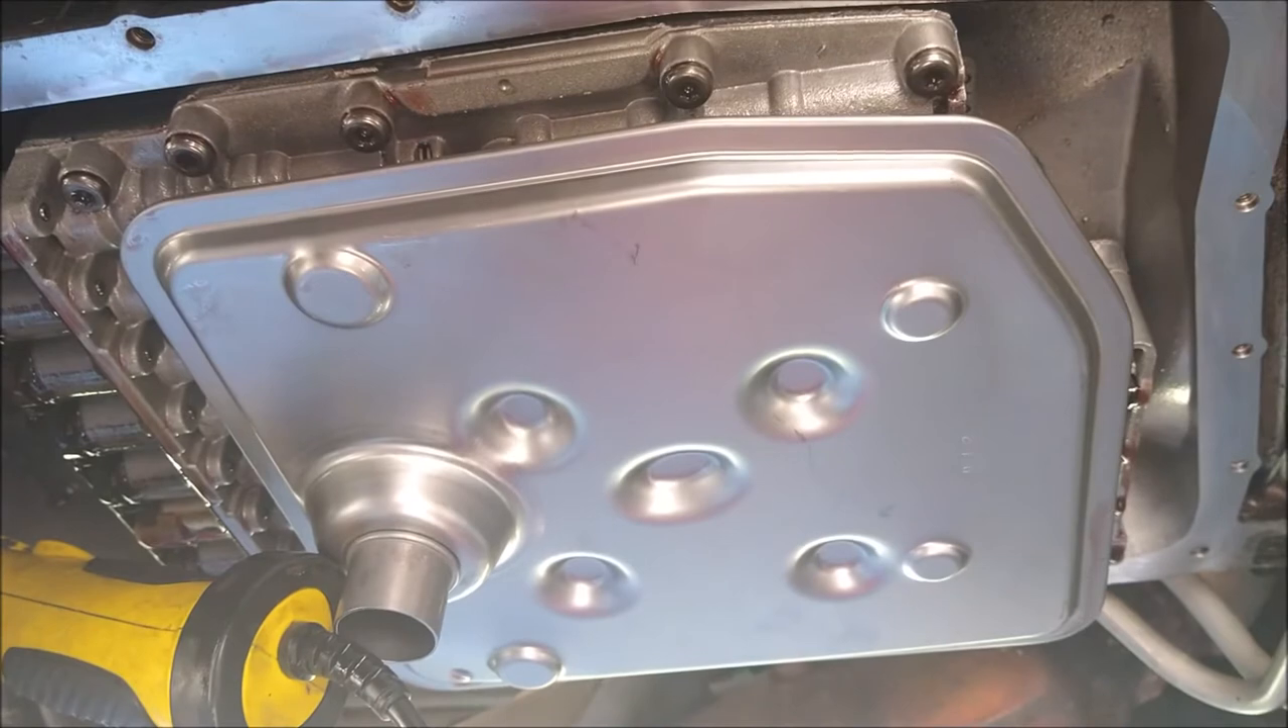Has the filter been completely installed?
Yes.